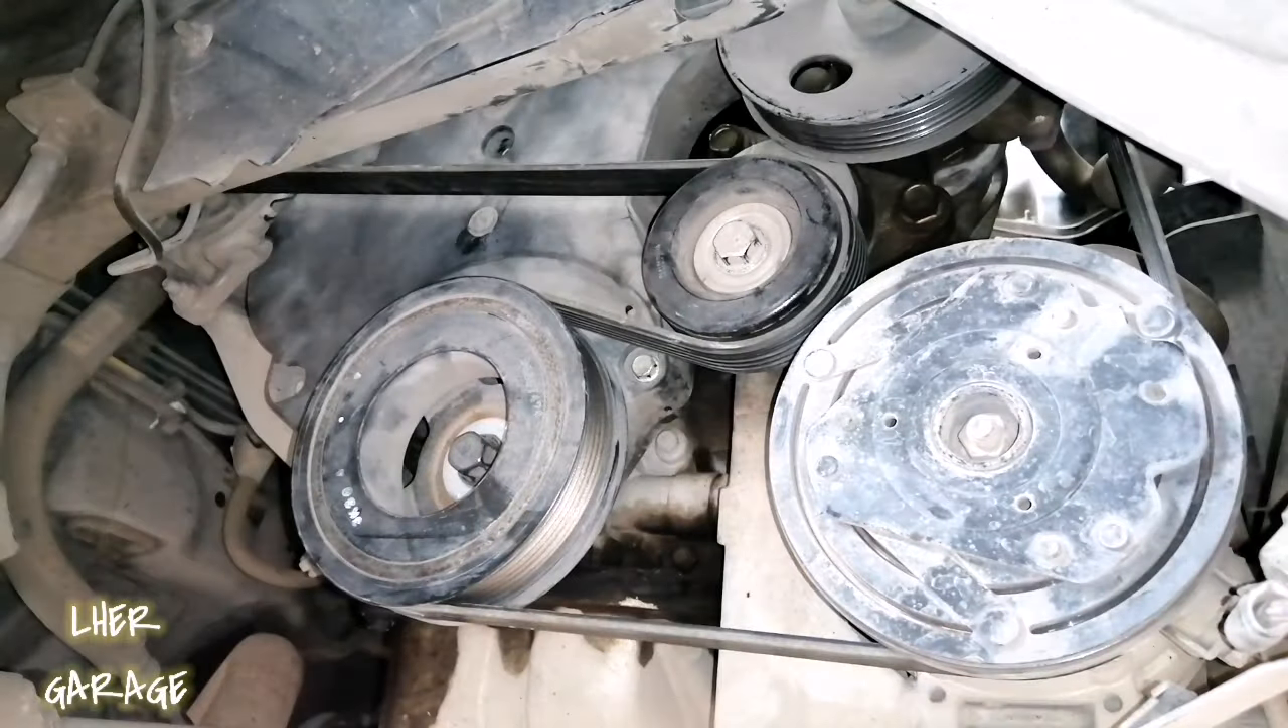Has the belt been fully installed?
Yes.